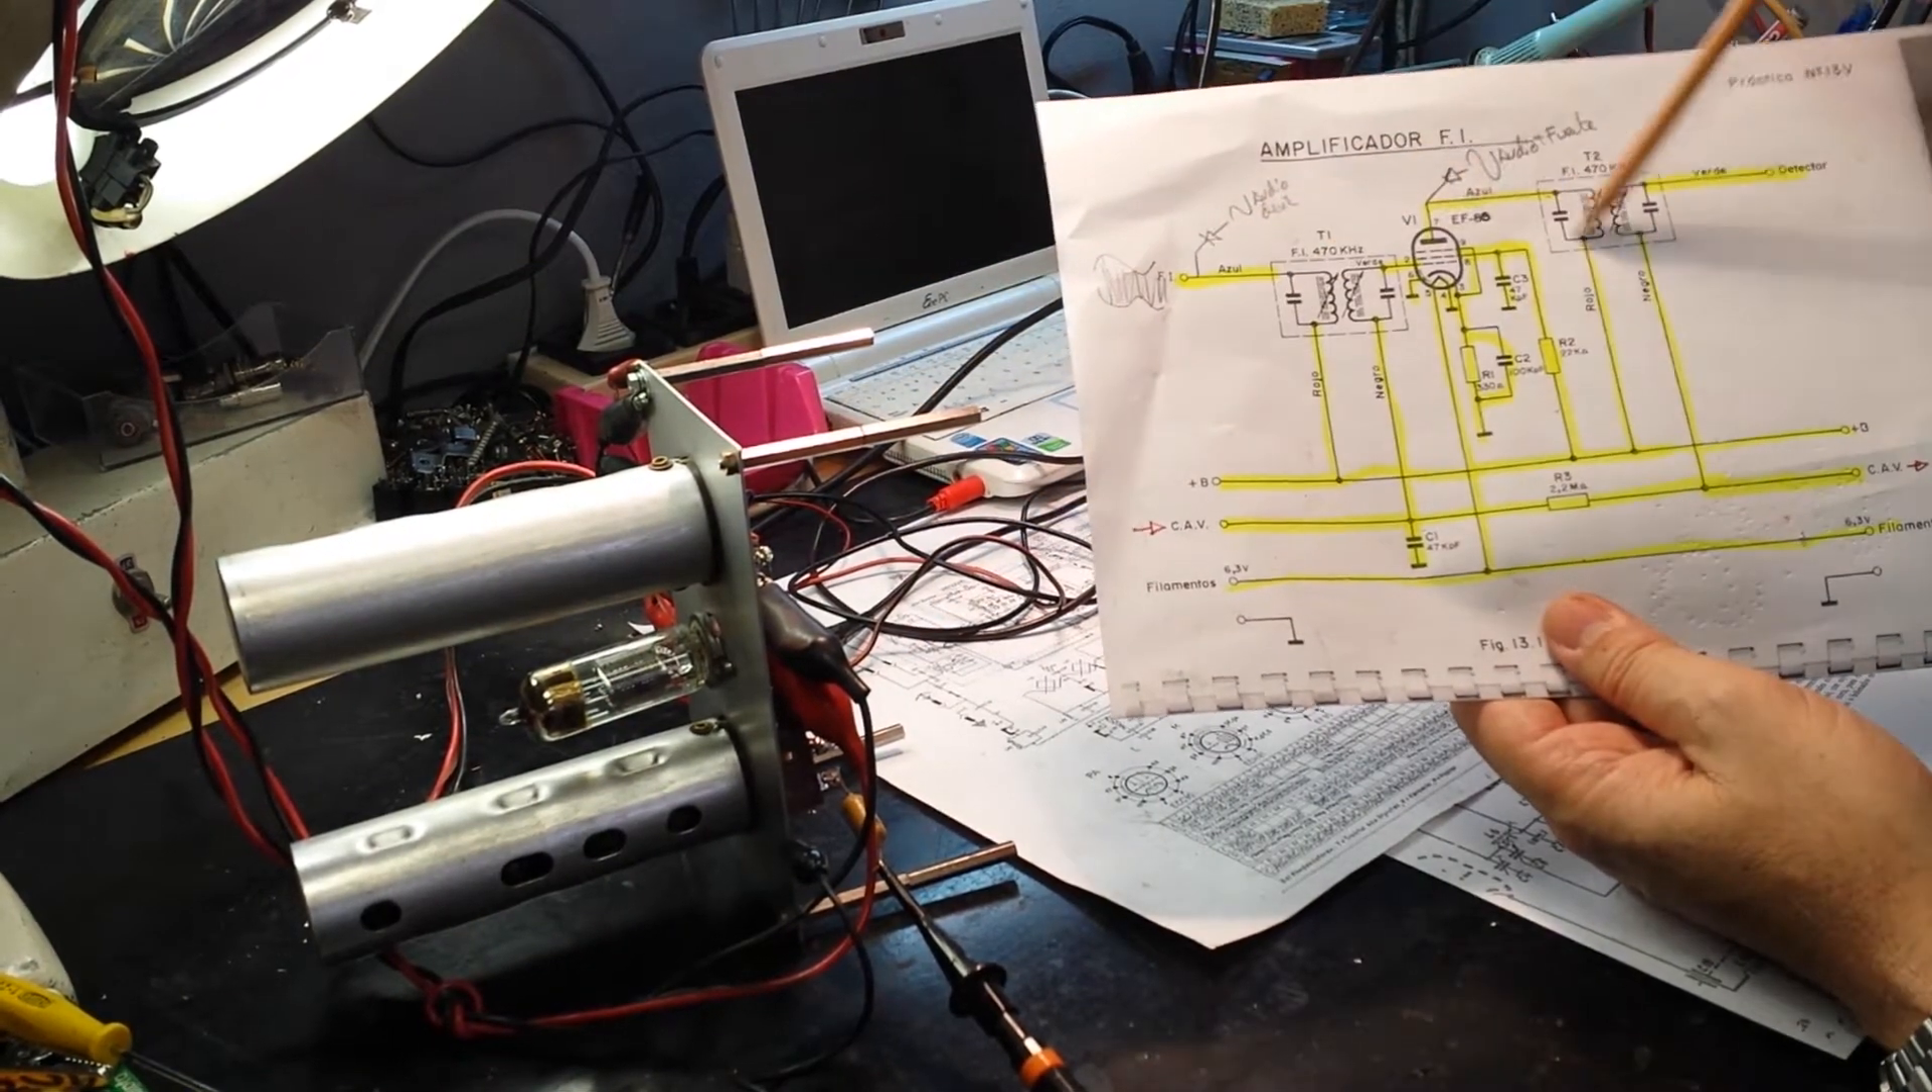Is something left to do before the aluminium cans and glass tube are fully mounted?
No.